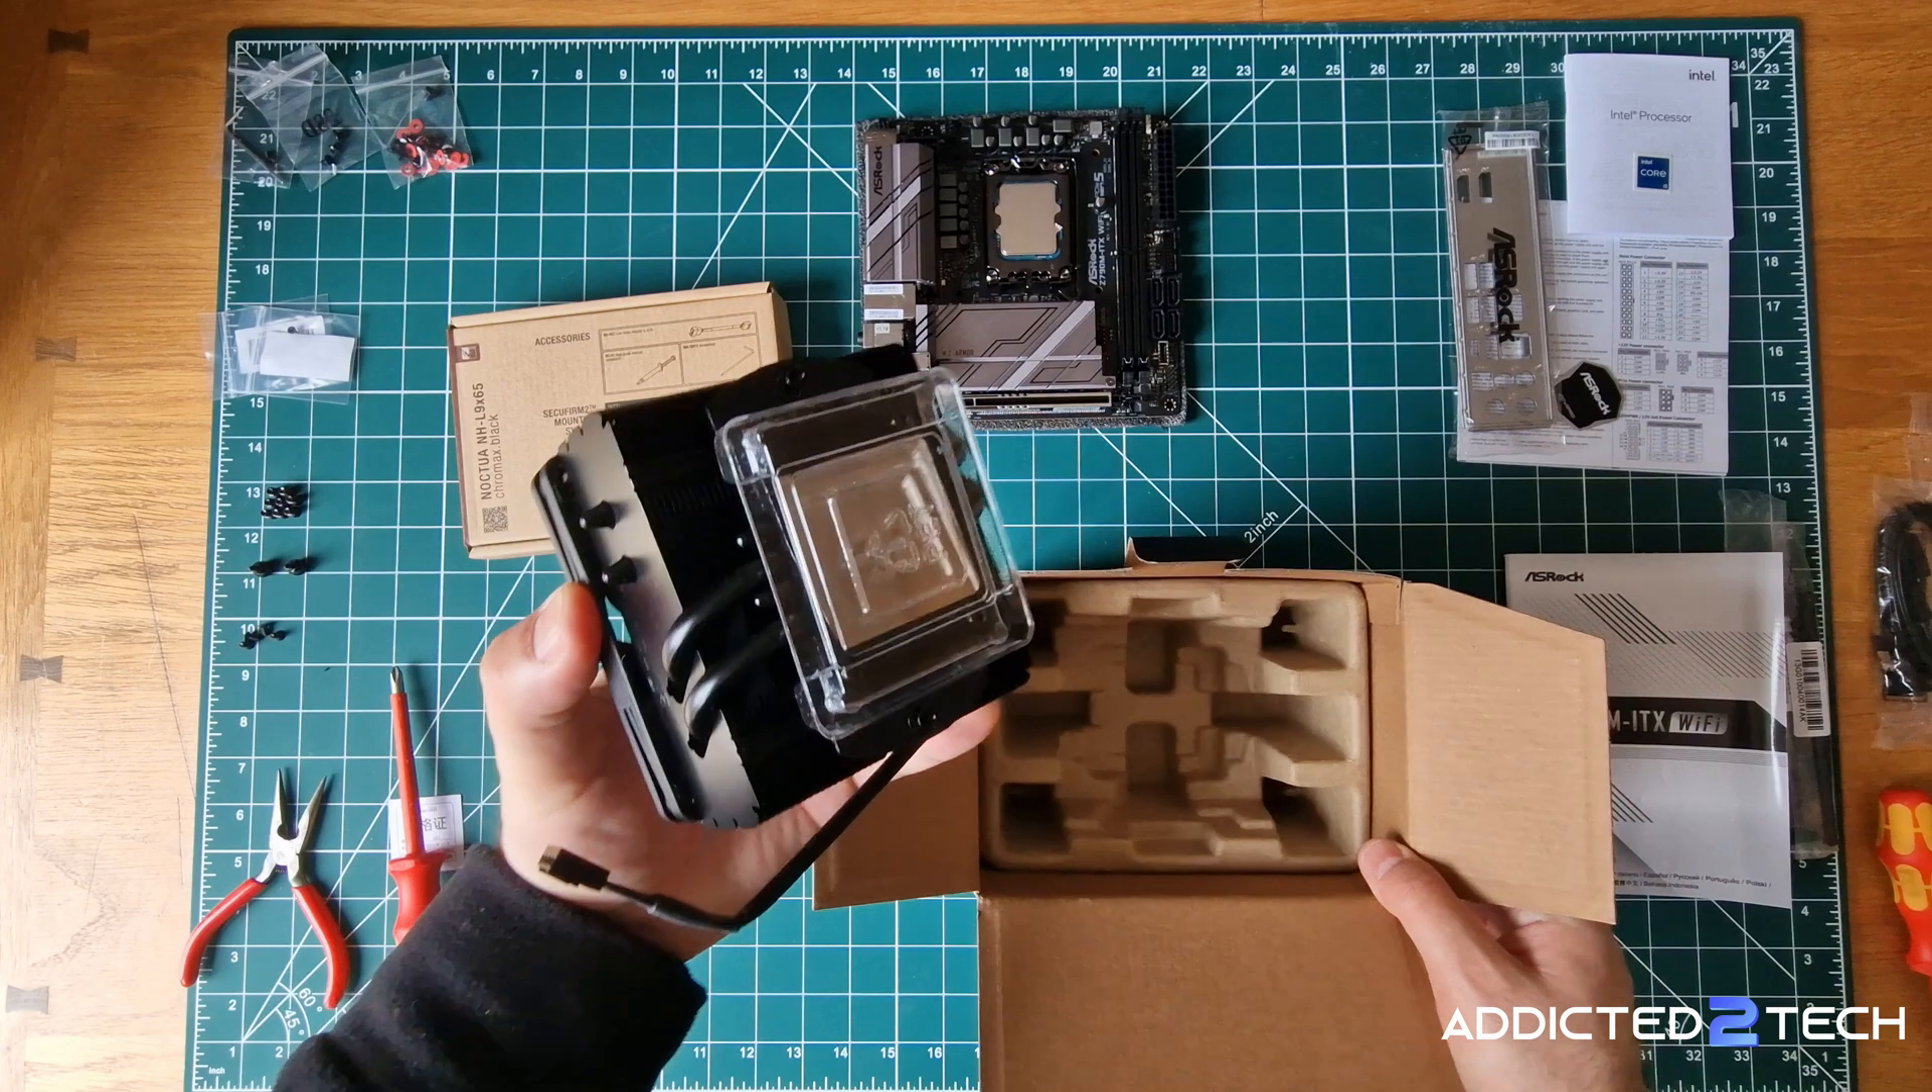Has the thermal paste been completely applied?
No.